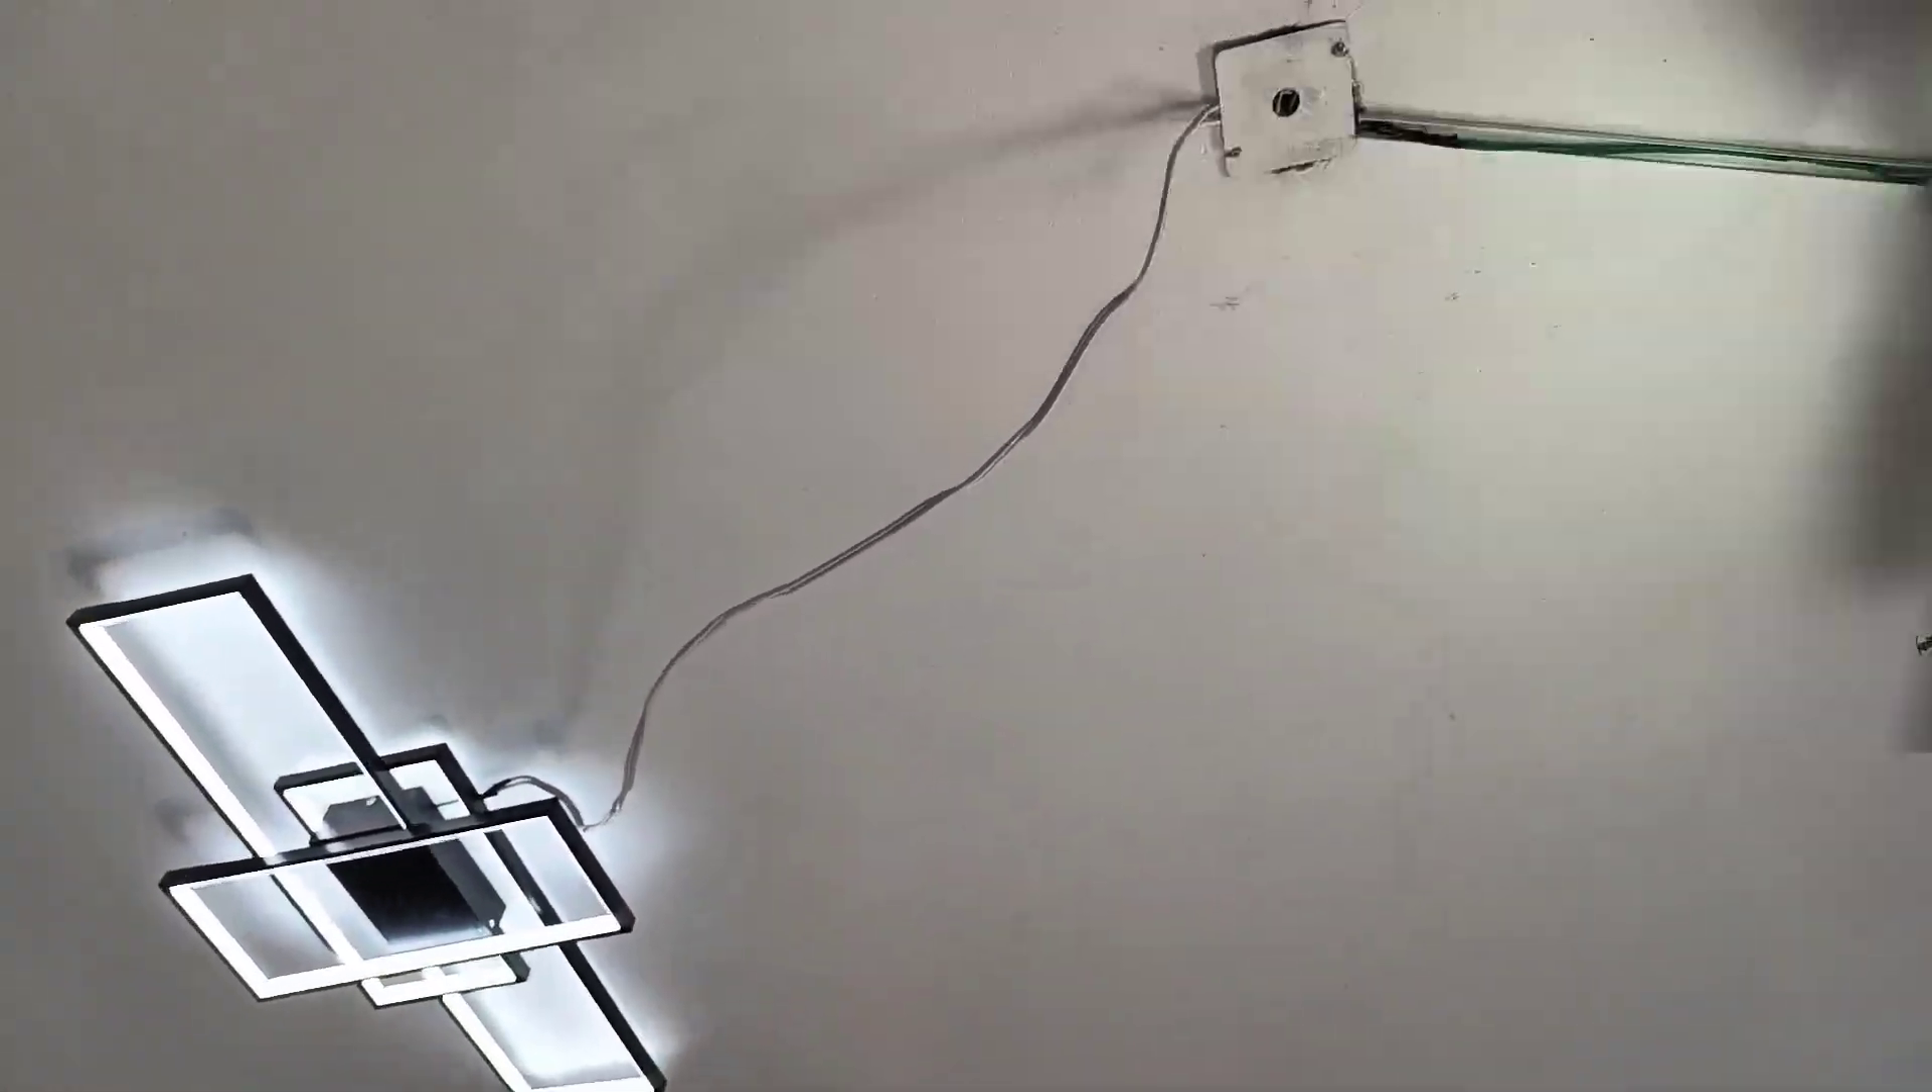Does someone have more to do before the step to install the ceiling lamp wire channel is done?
Yes.